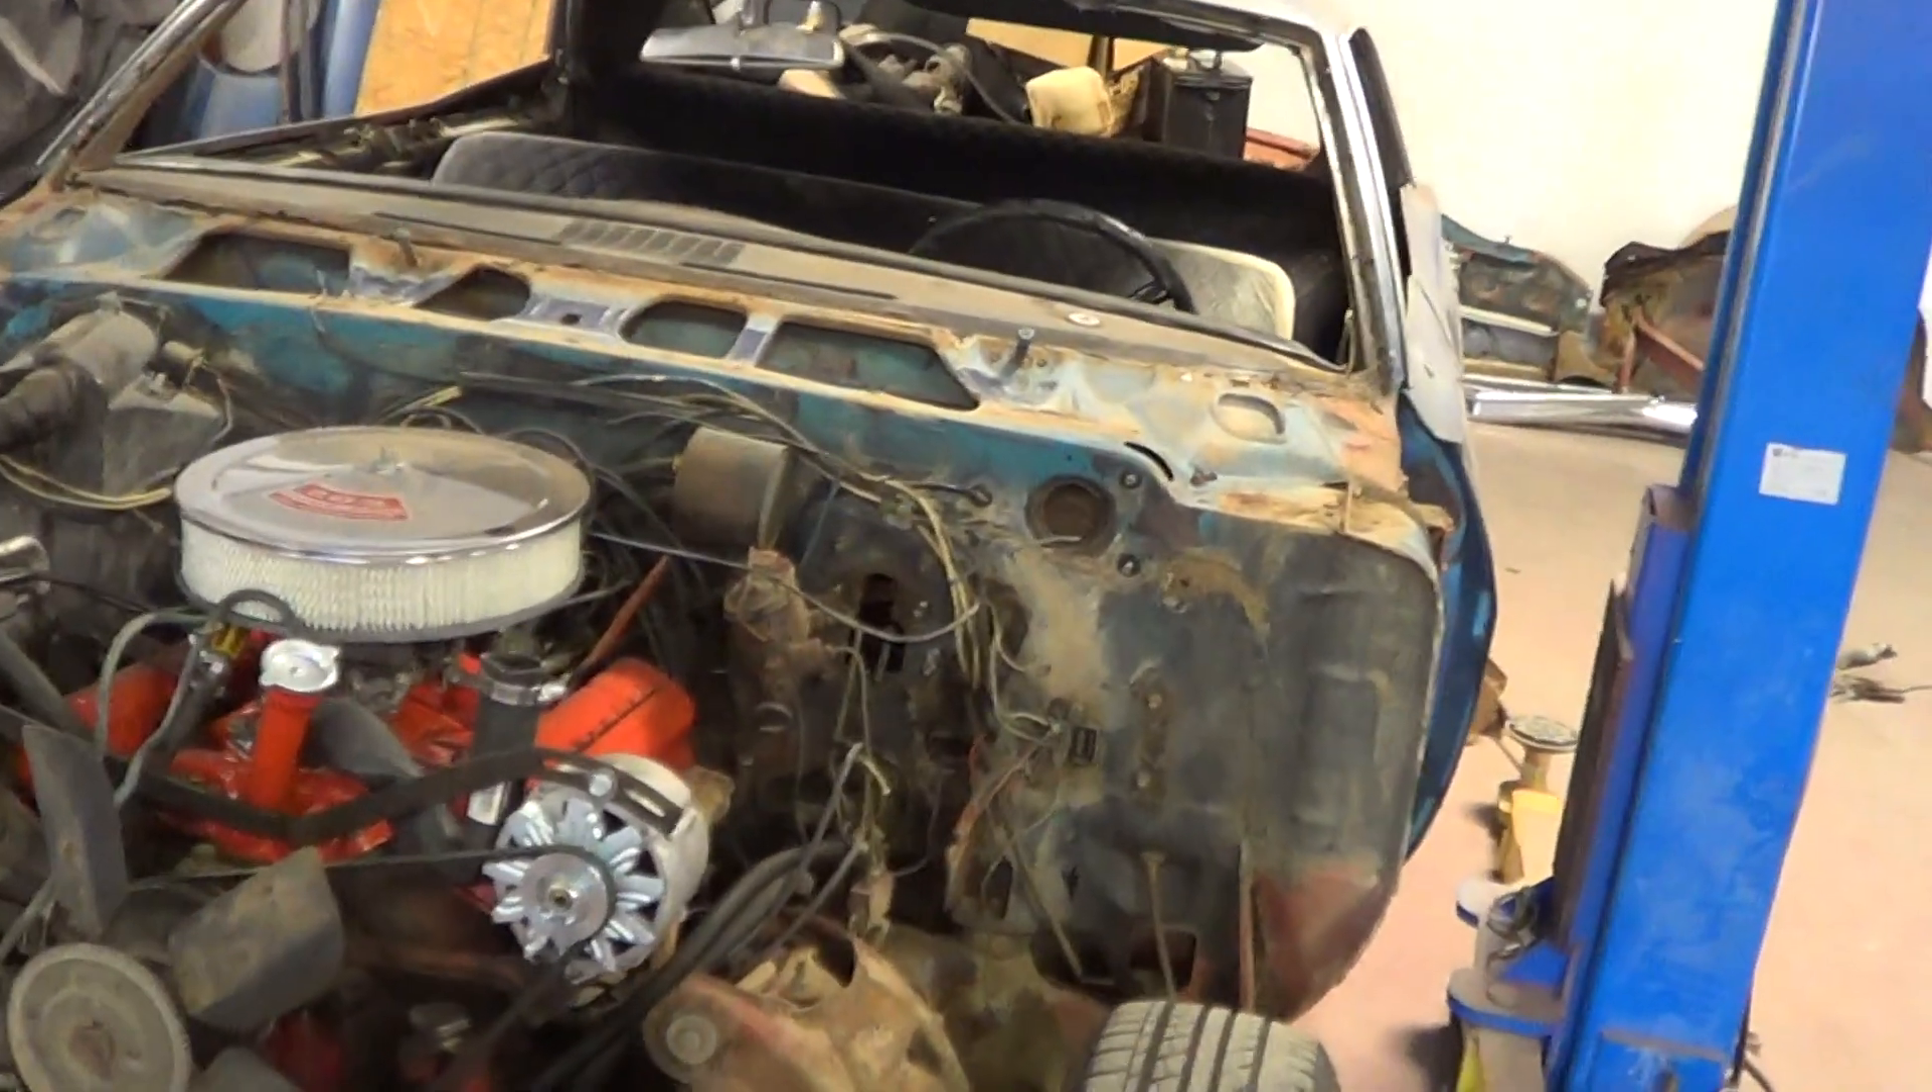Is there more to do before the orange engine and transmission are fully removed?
Yes.